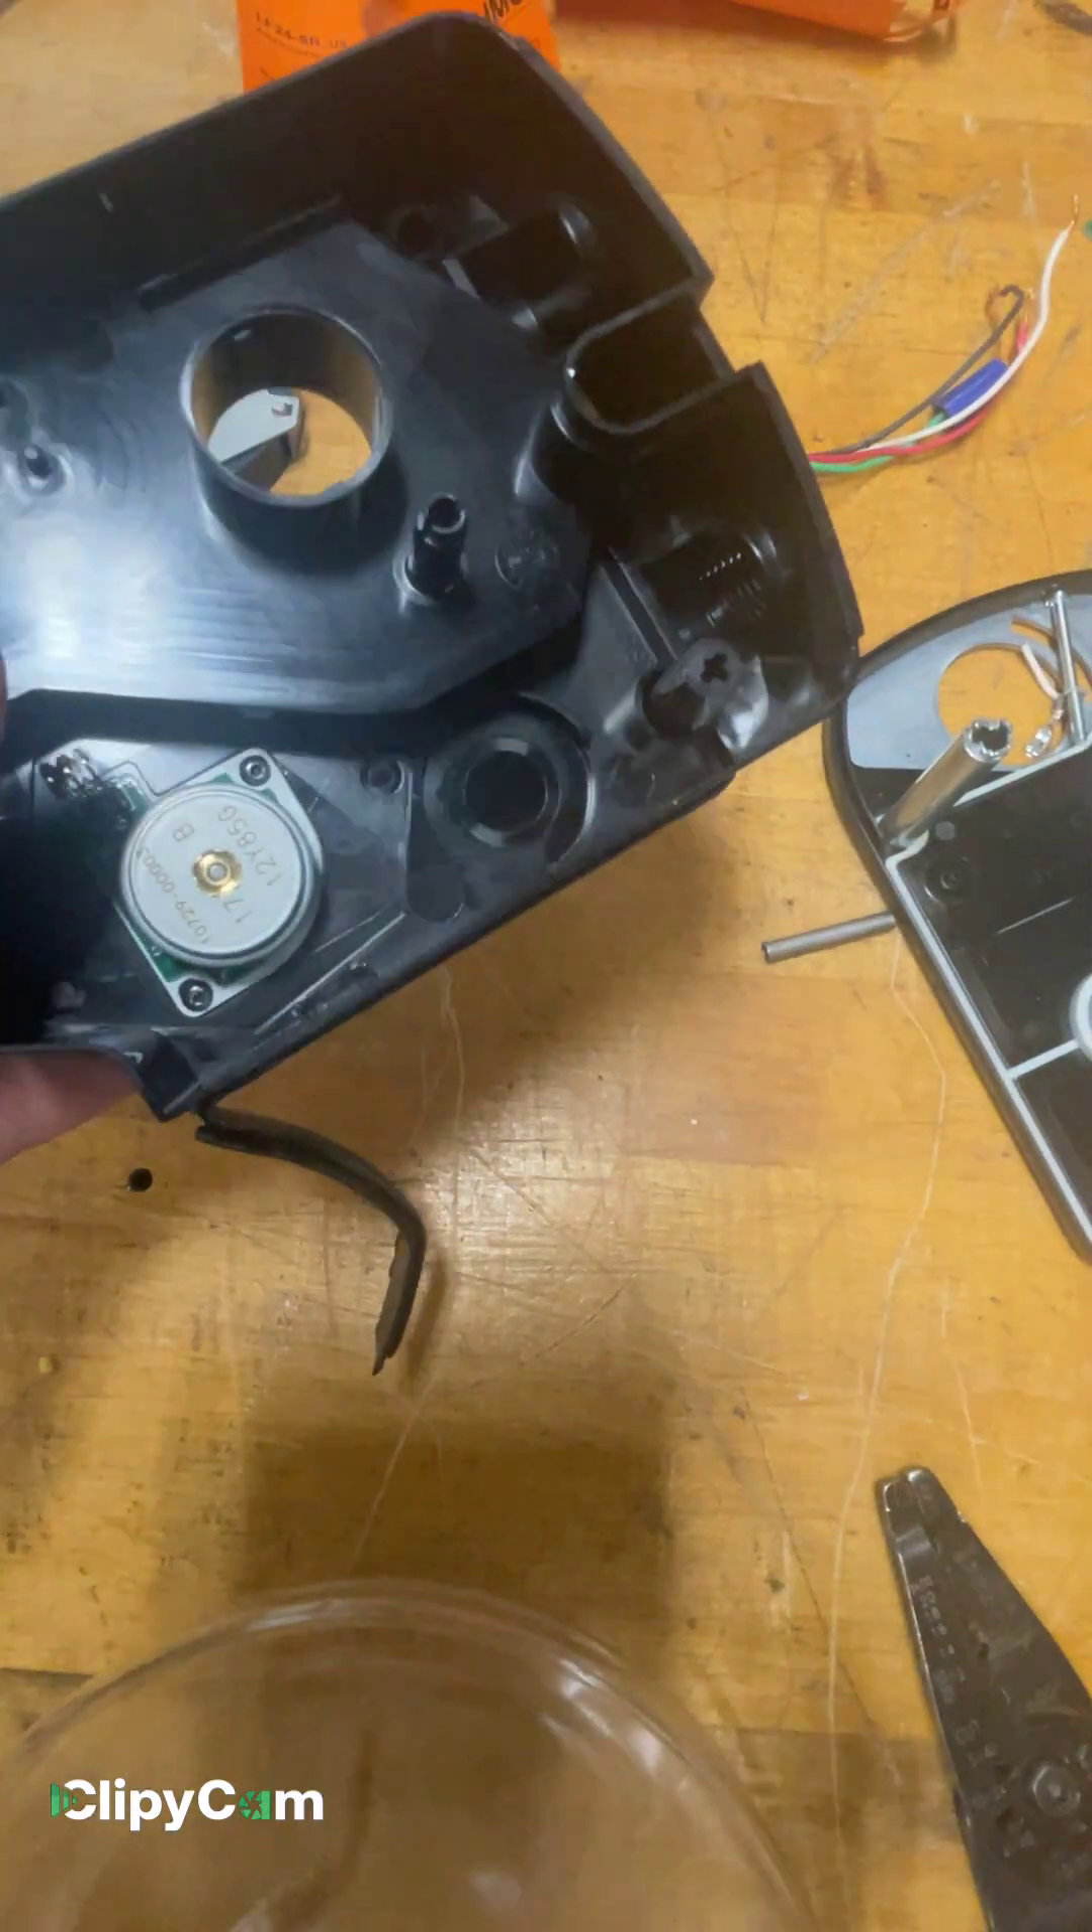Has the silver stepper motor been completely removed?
No.